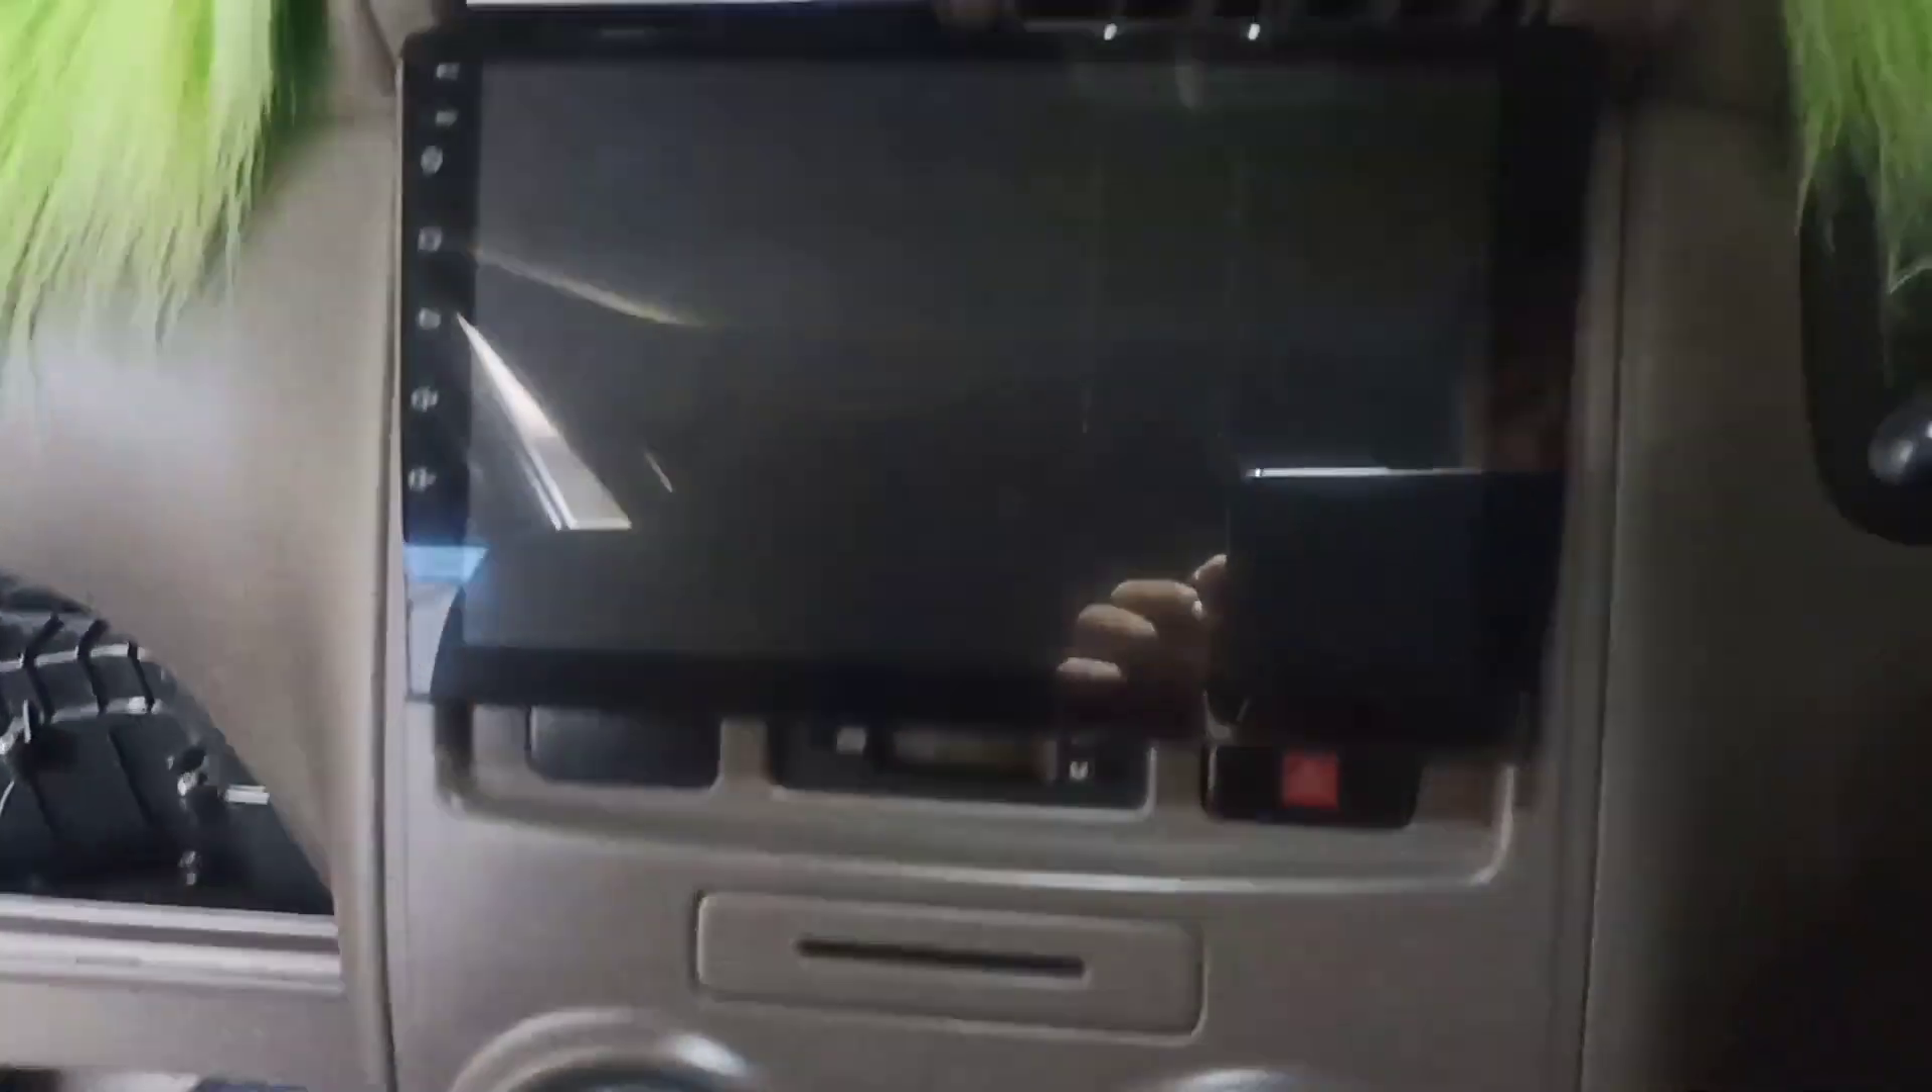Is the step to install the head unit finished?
Yes.